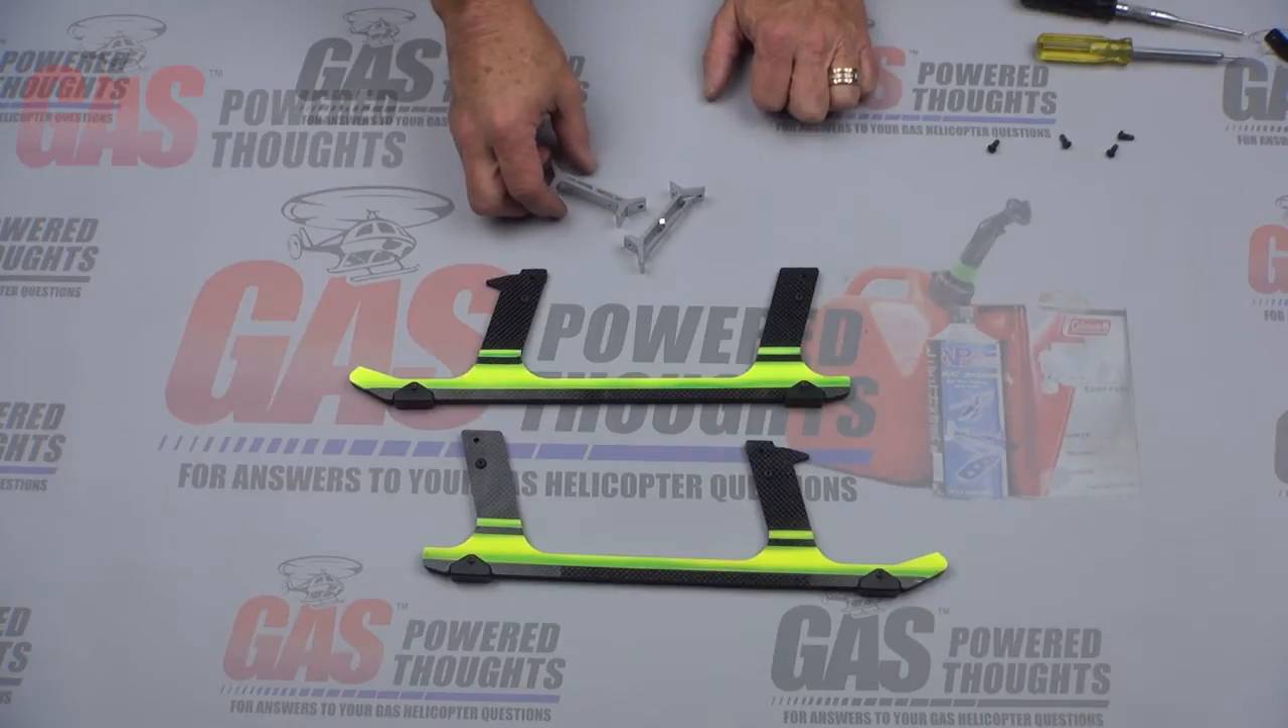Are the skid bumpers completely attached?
Yes.